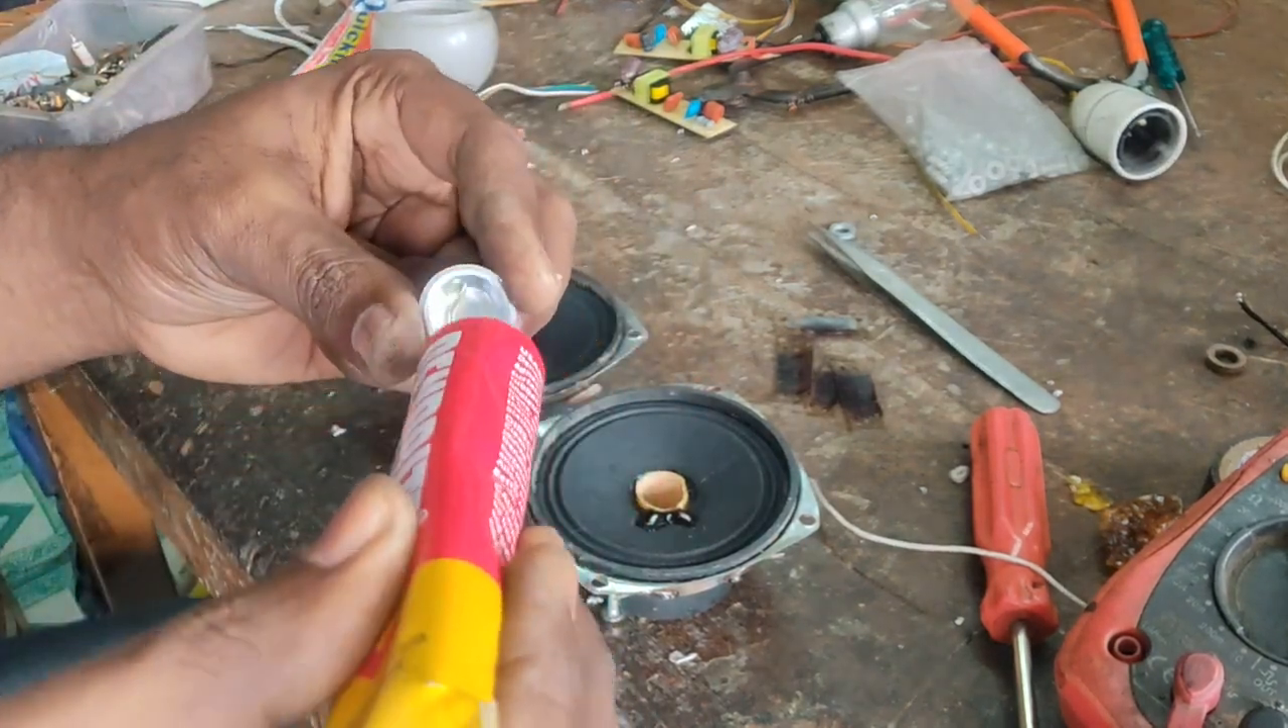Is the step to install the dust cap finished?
No.